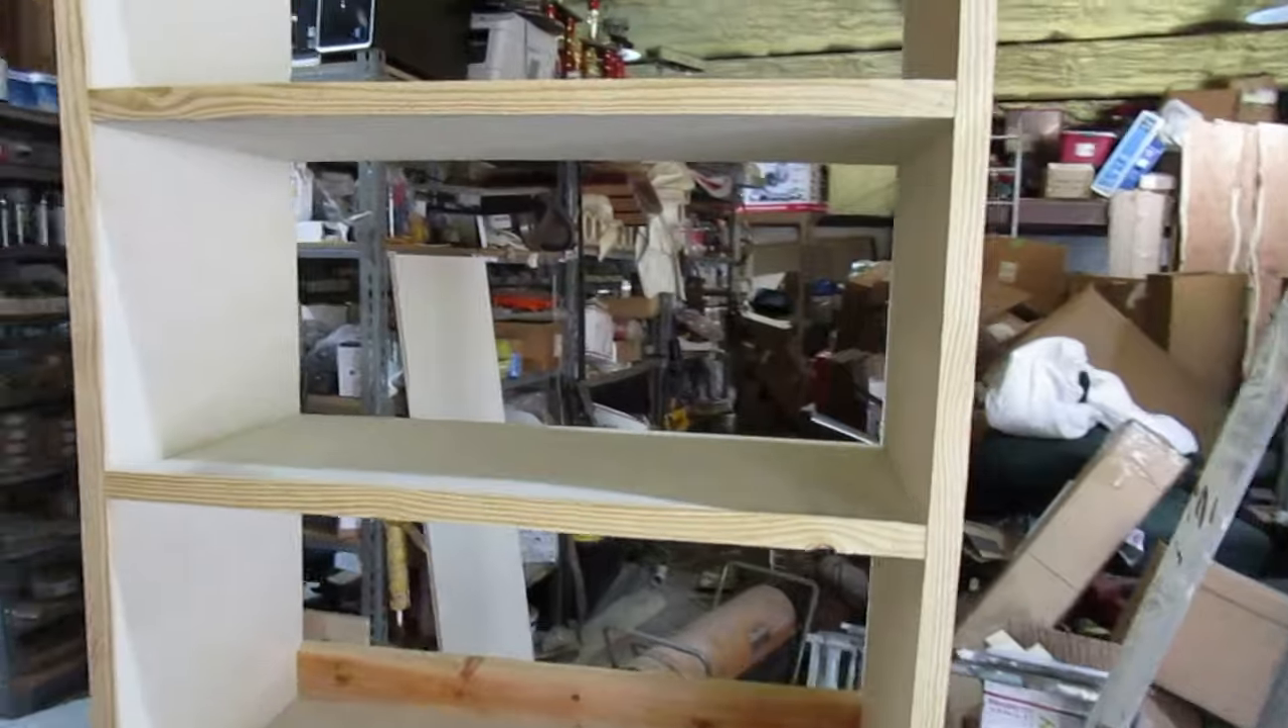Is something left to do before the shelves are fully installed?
No.